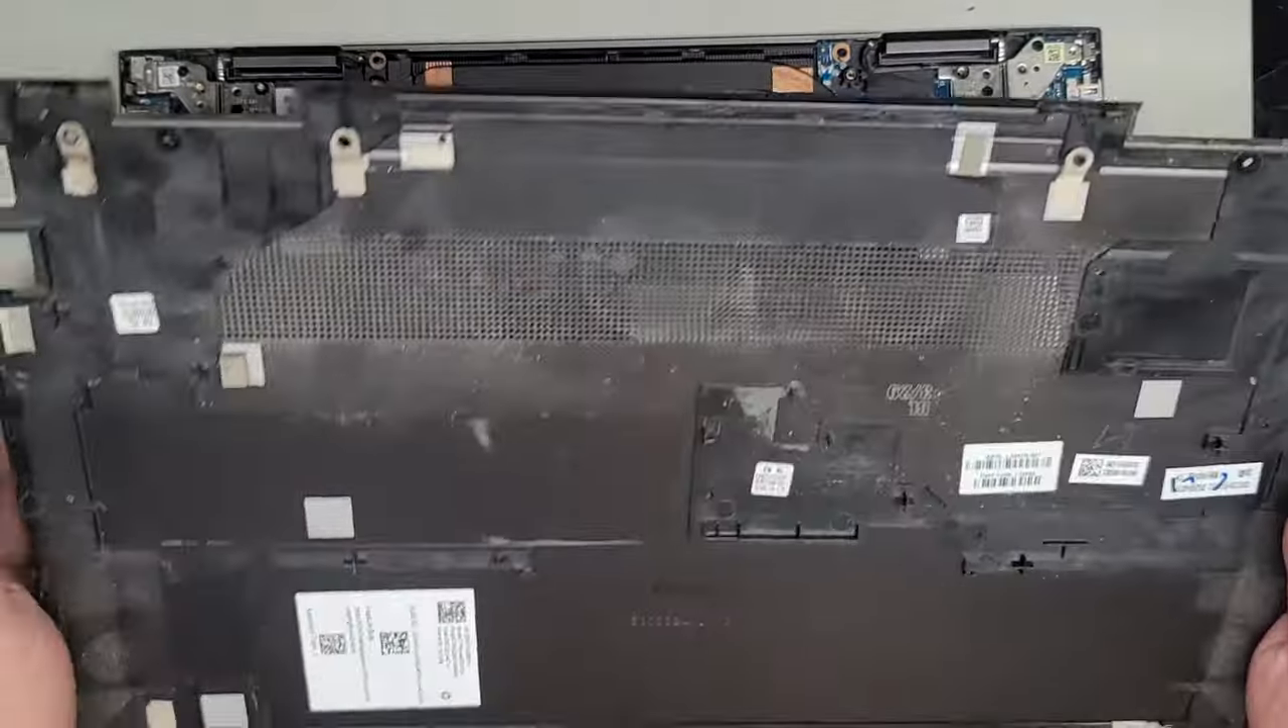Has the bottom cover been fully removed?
Yes.